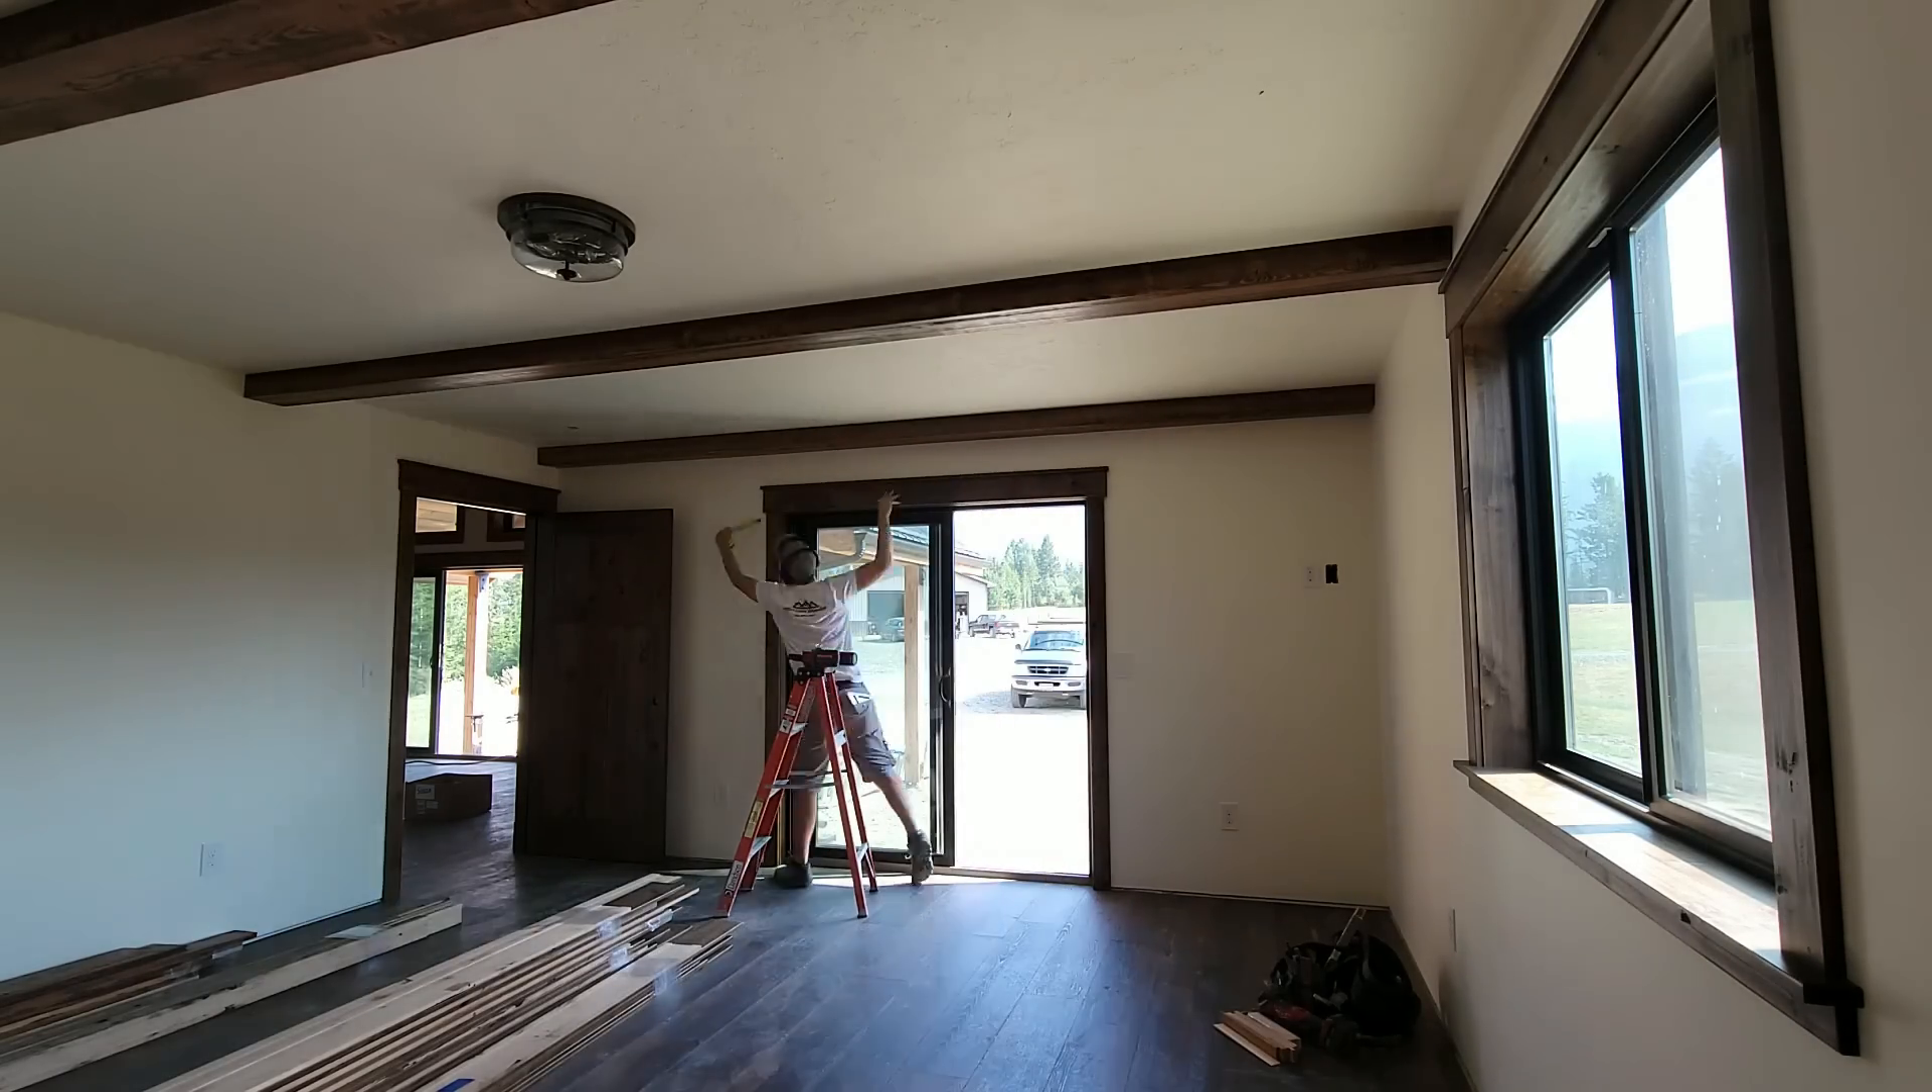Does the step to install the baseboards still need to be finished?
Yes.